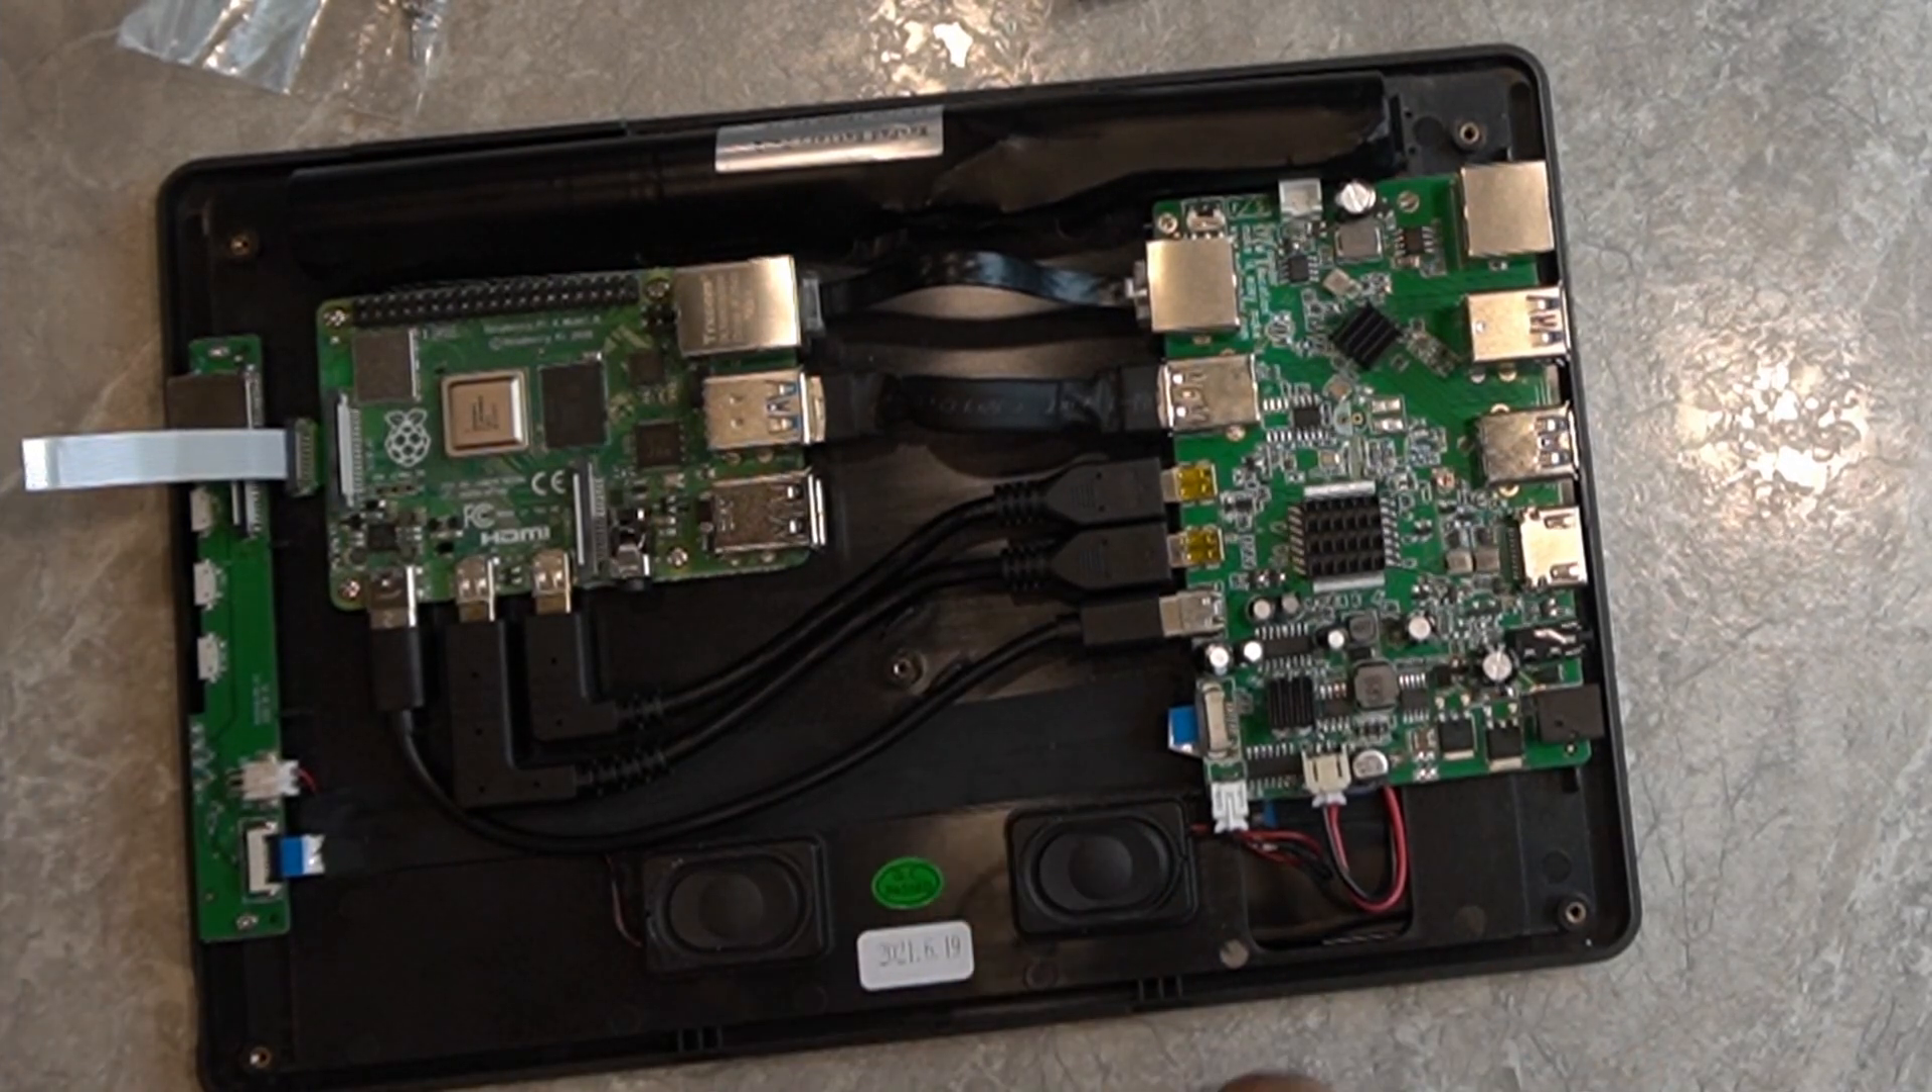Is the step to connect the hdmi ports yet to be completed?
No.